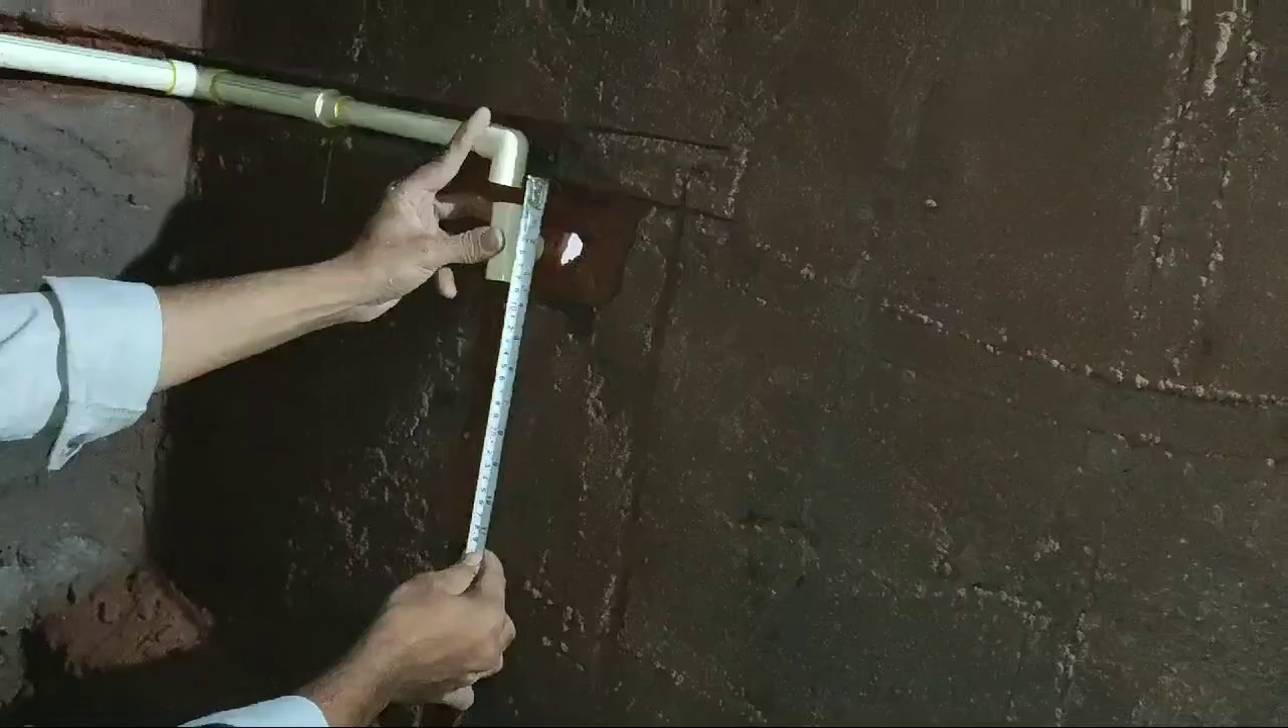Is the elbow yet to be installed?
No.